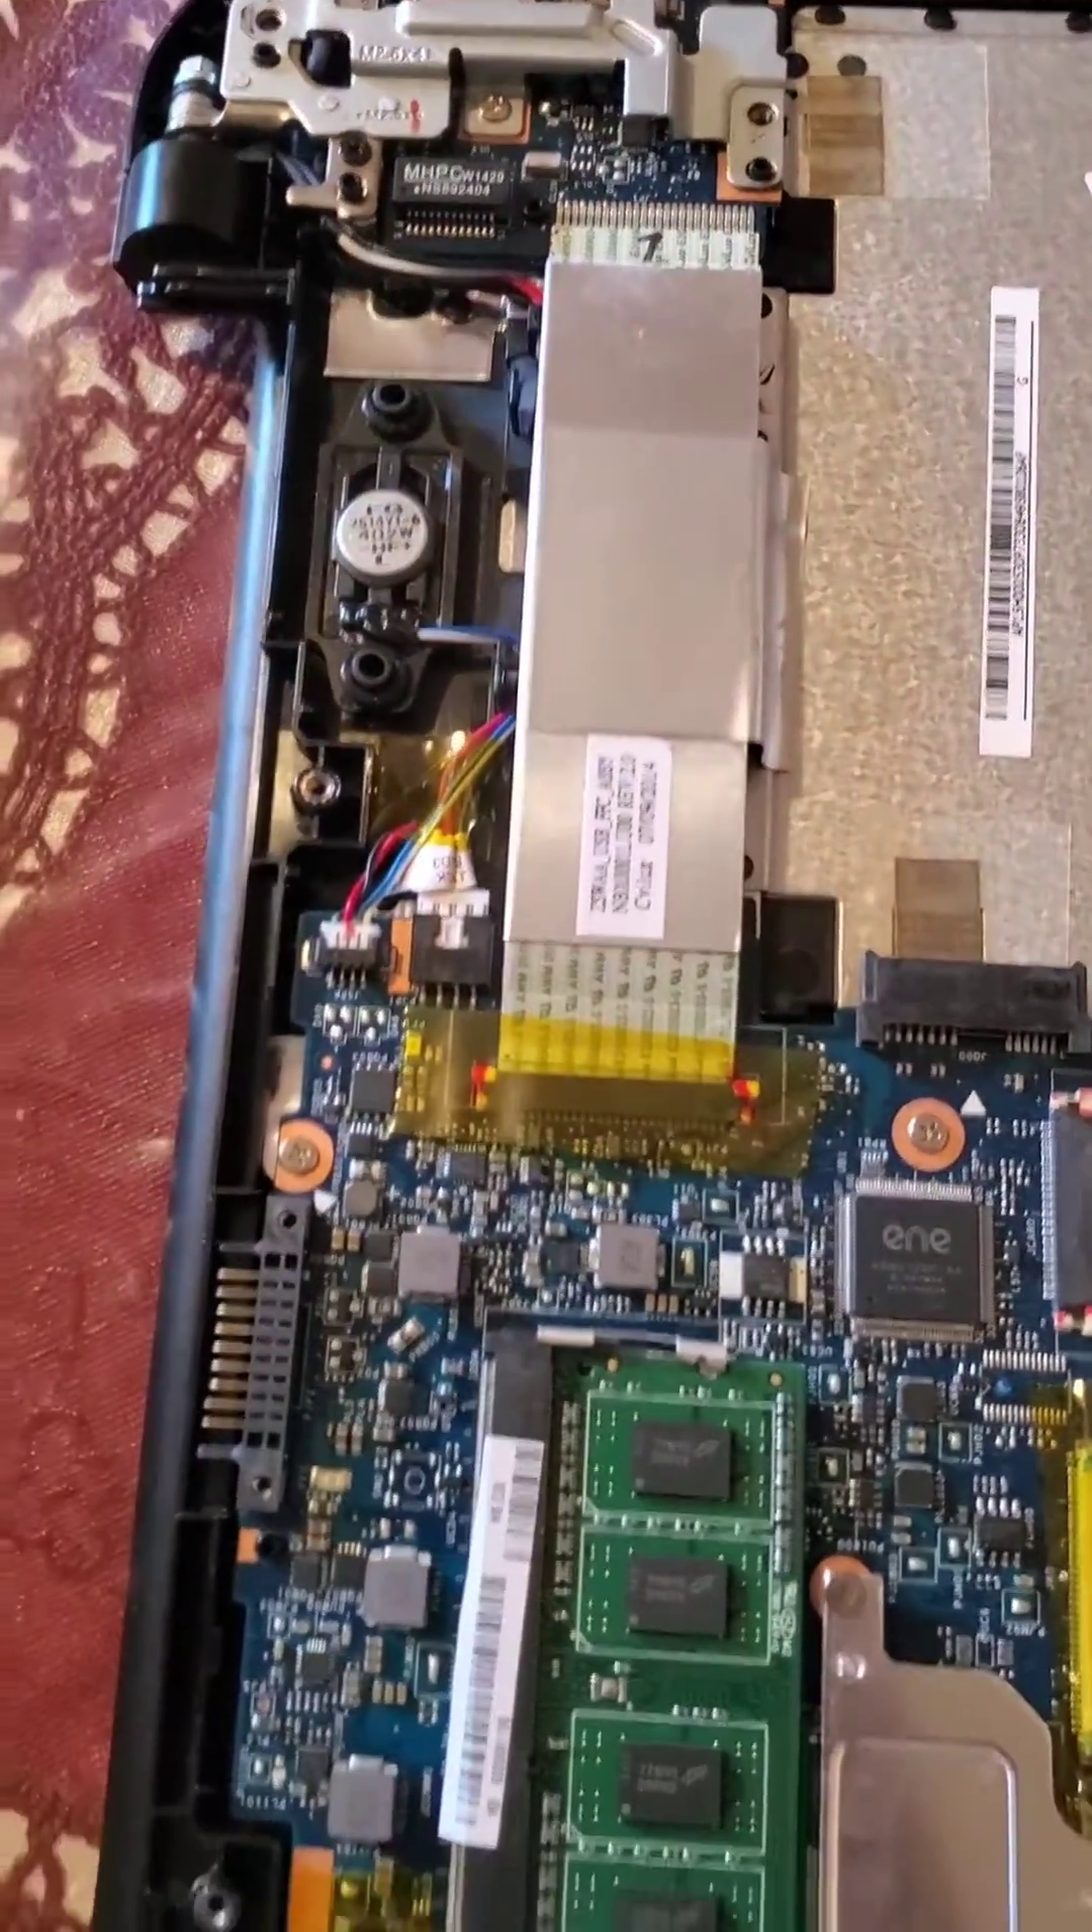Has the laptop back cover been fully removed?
Yes.